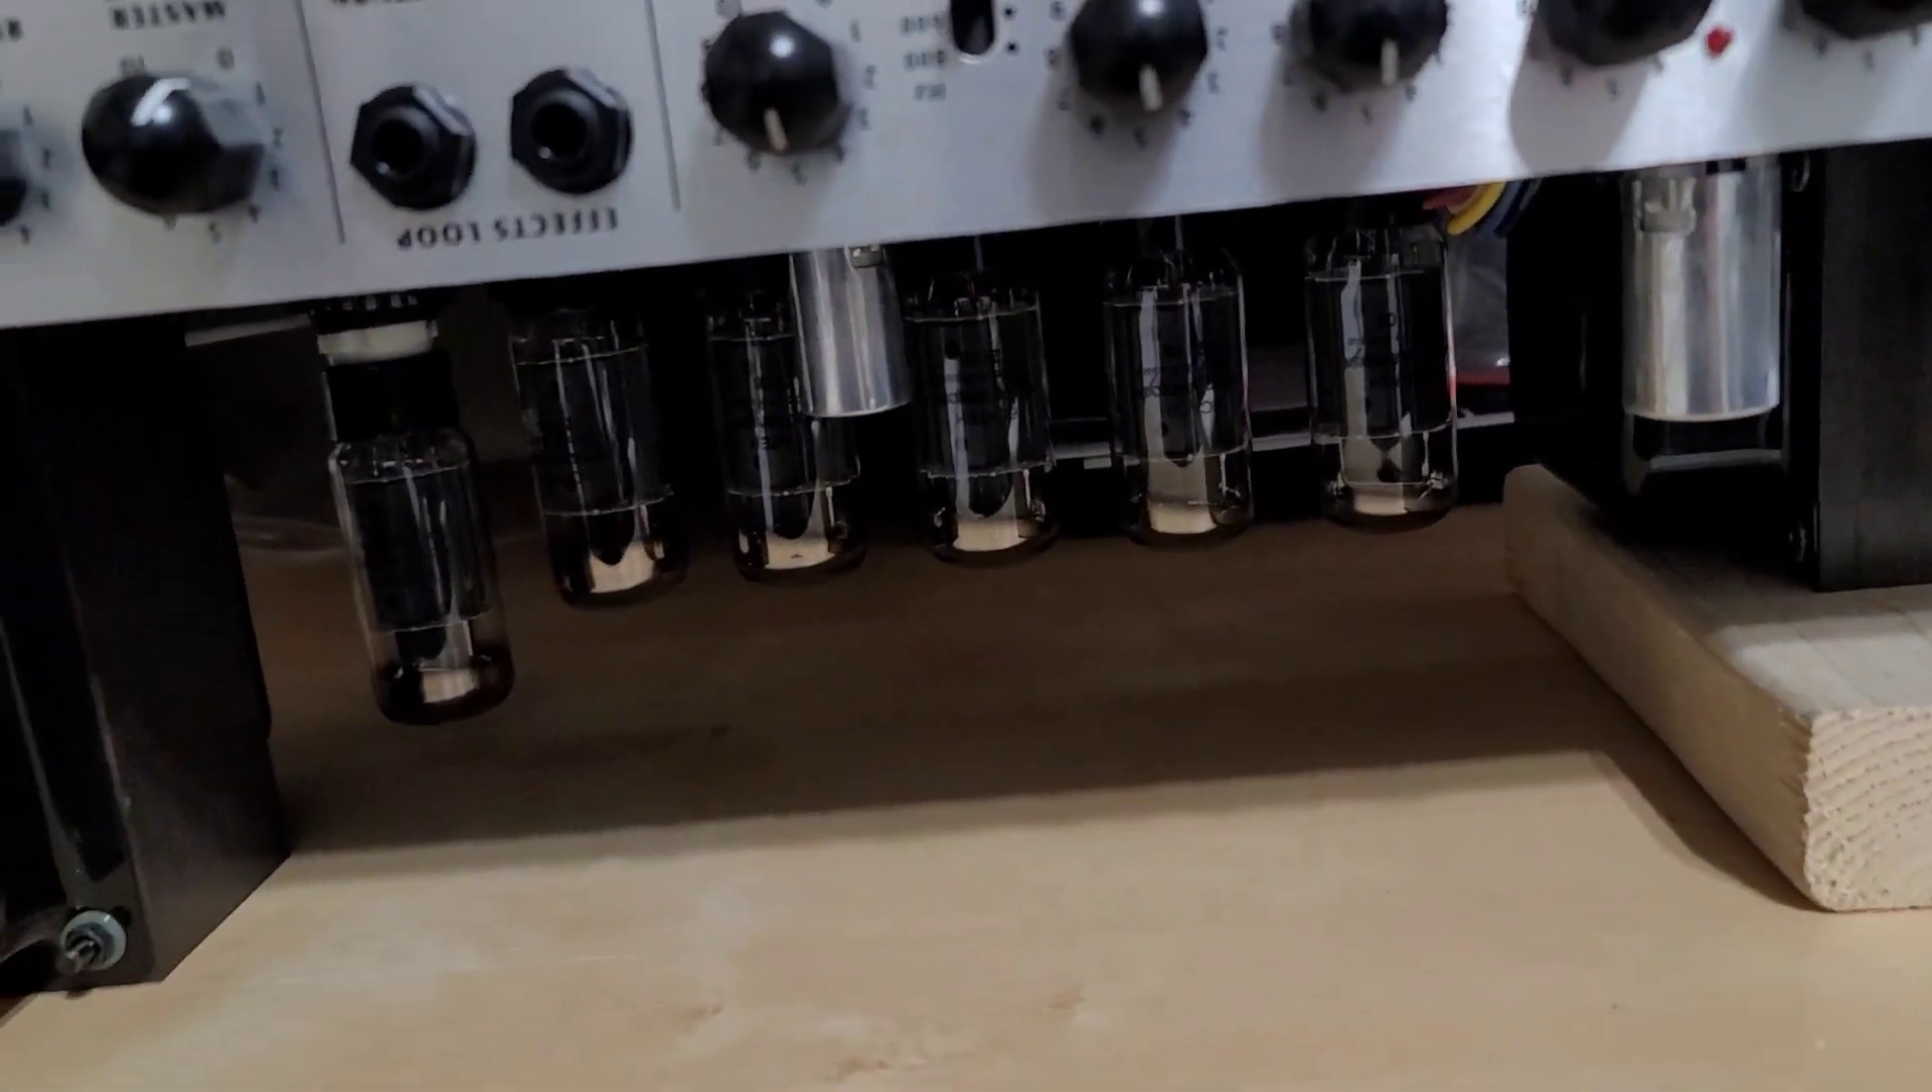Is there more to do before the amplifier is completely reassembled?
Yes.